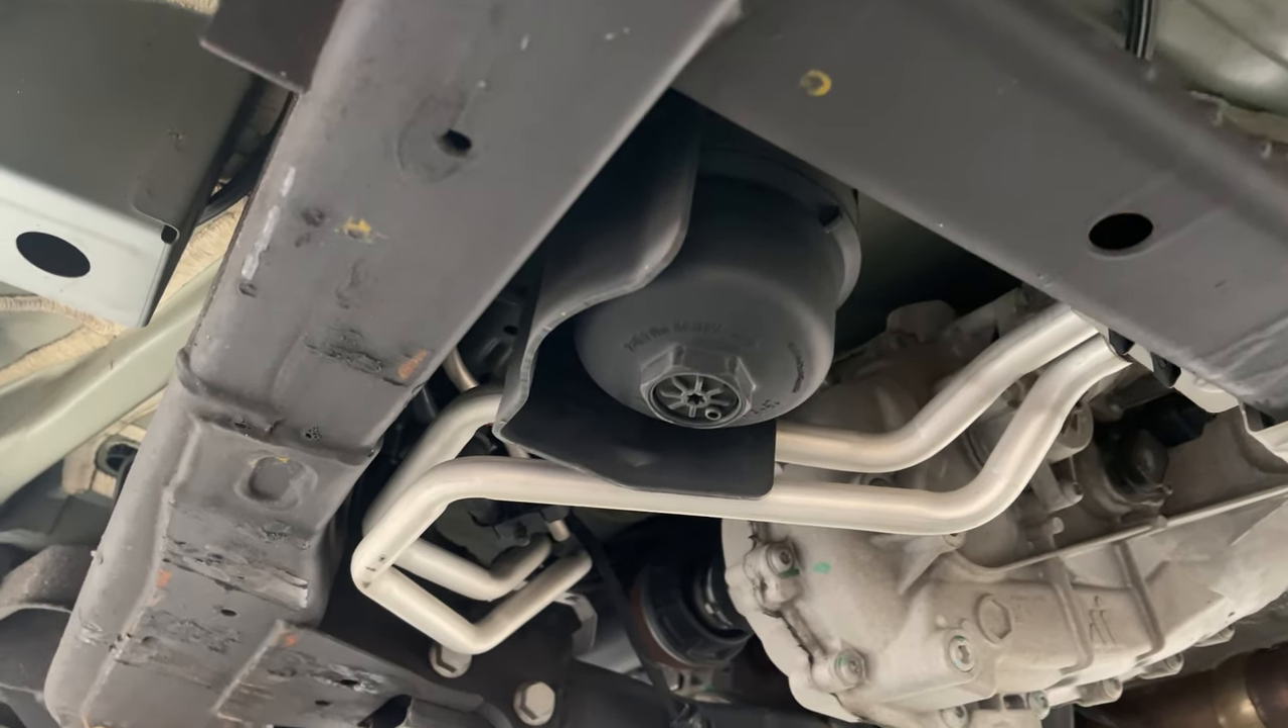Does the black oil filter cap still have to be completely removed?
Yes.